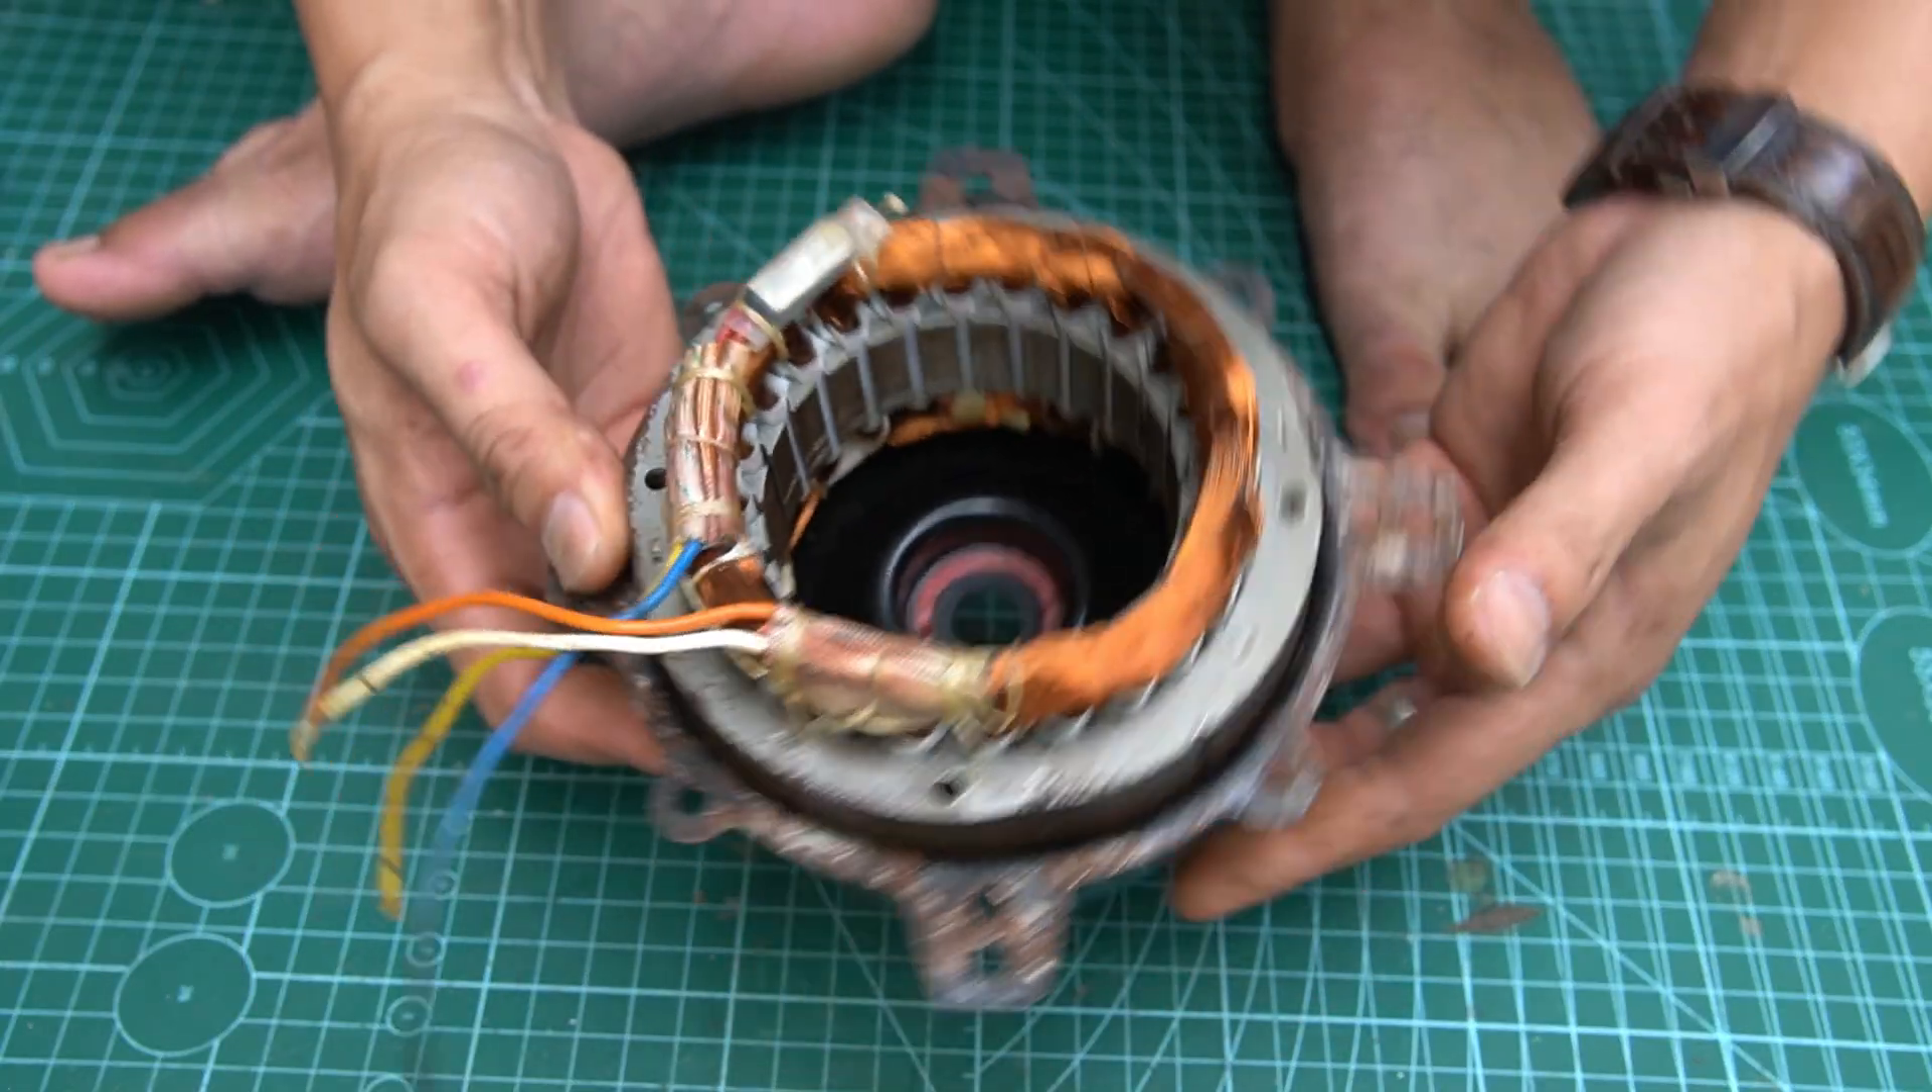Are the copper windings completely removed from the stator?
No.